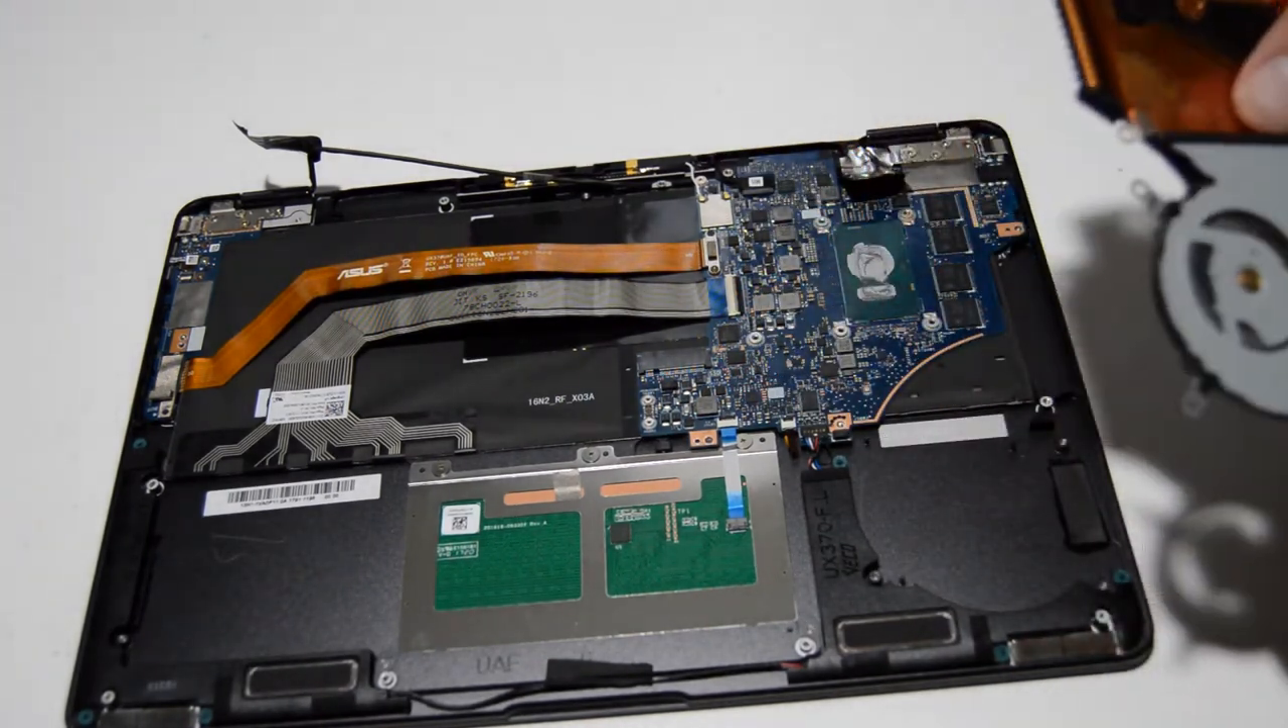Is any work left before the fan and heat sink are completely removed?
No.